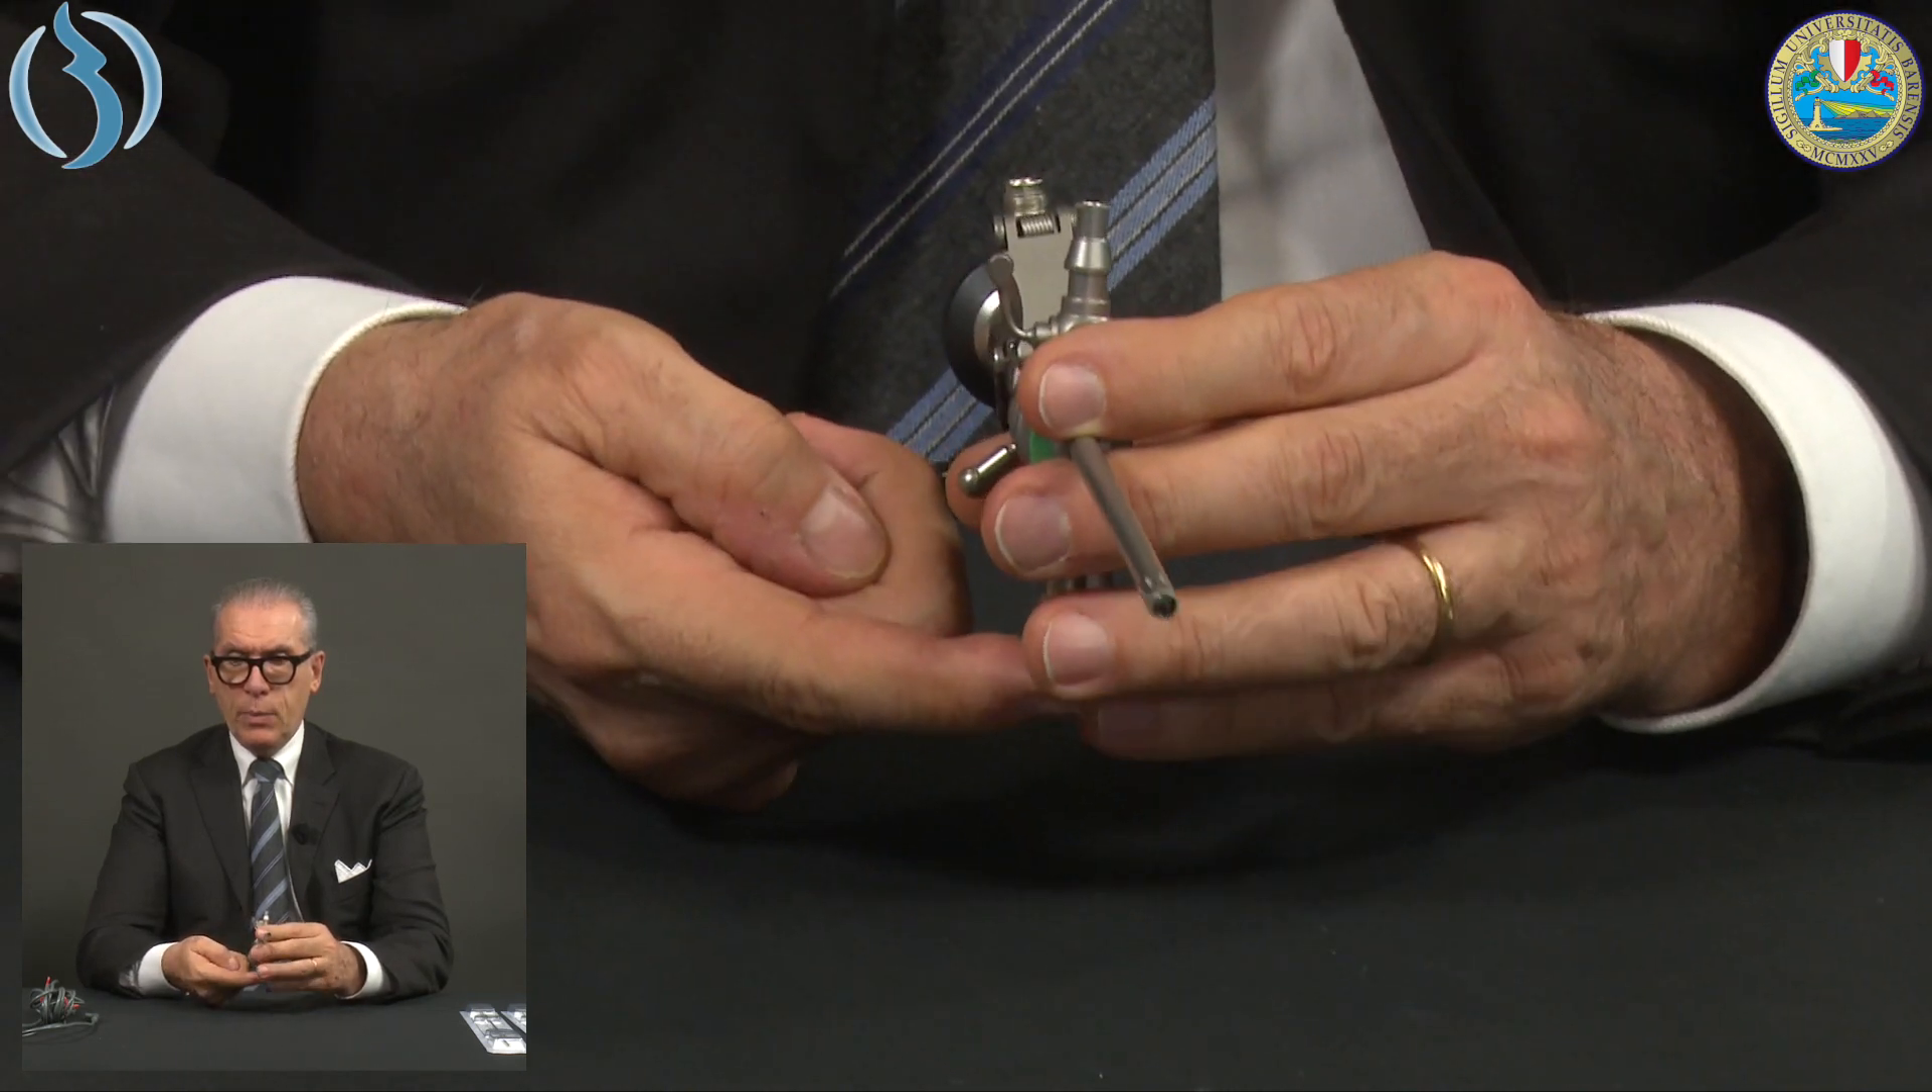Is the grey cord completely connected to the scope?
No.